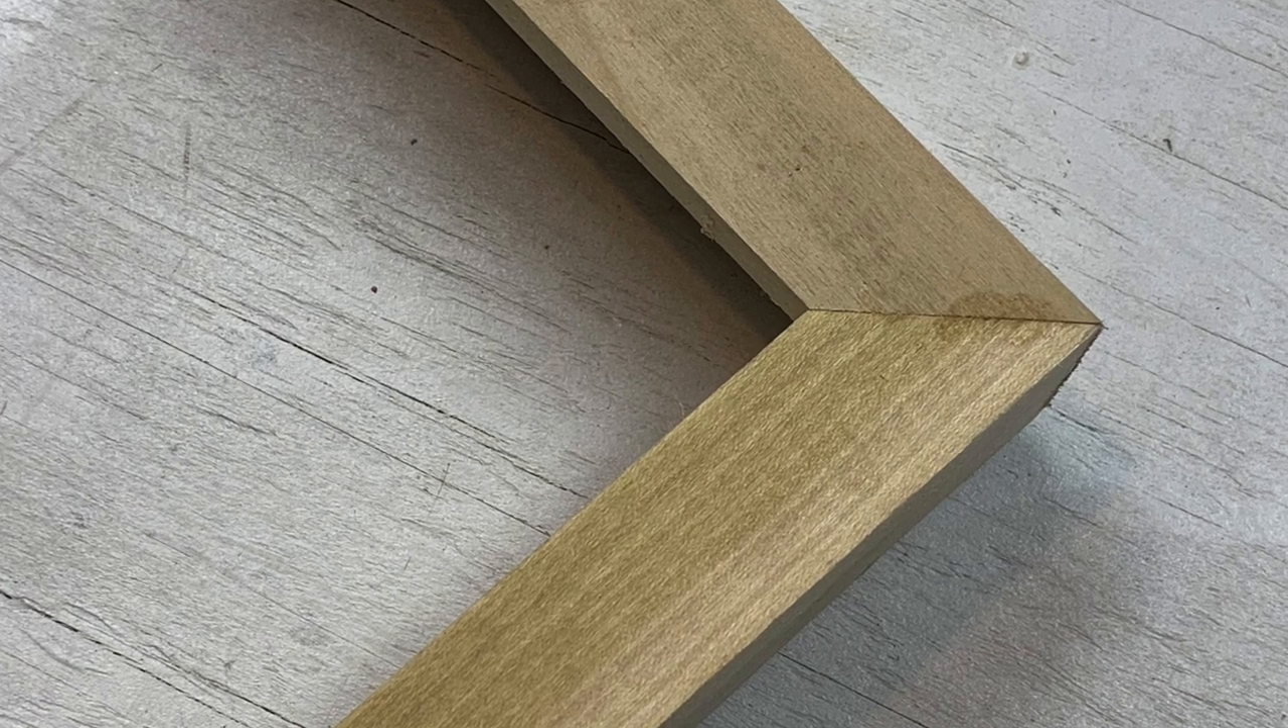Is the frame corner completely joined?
Yes.